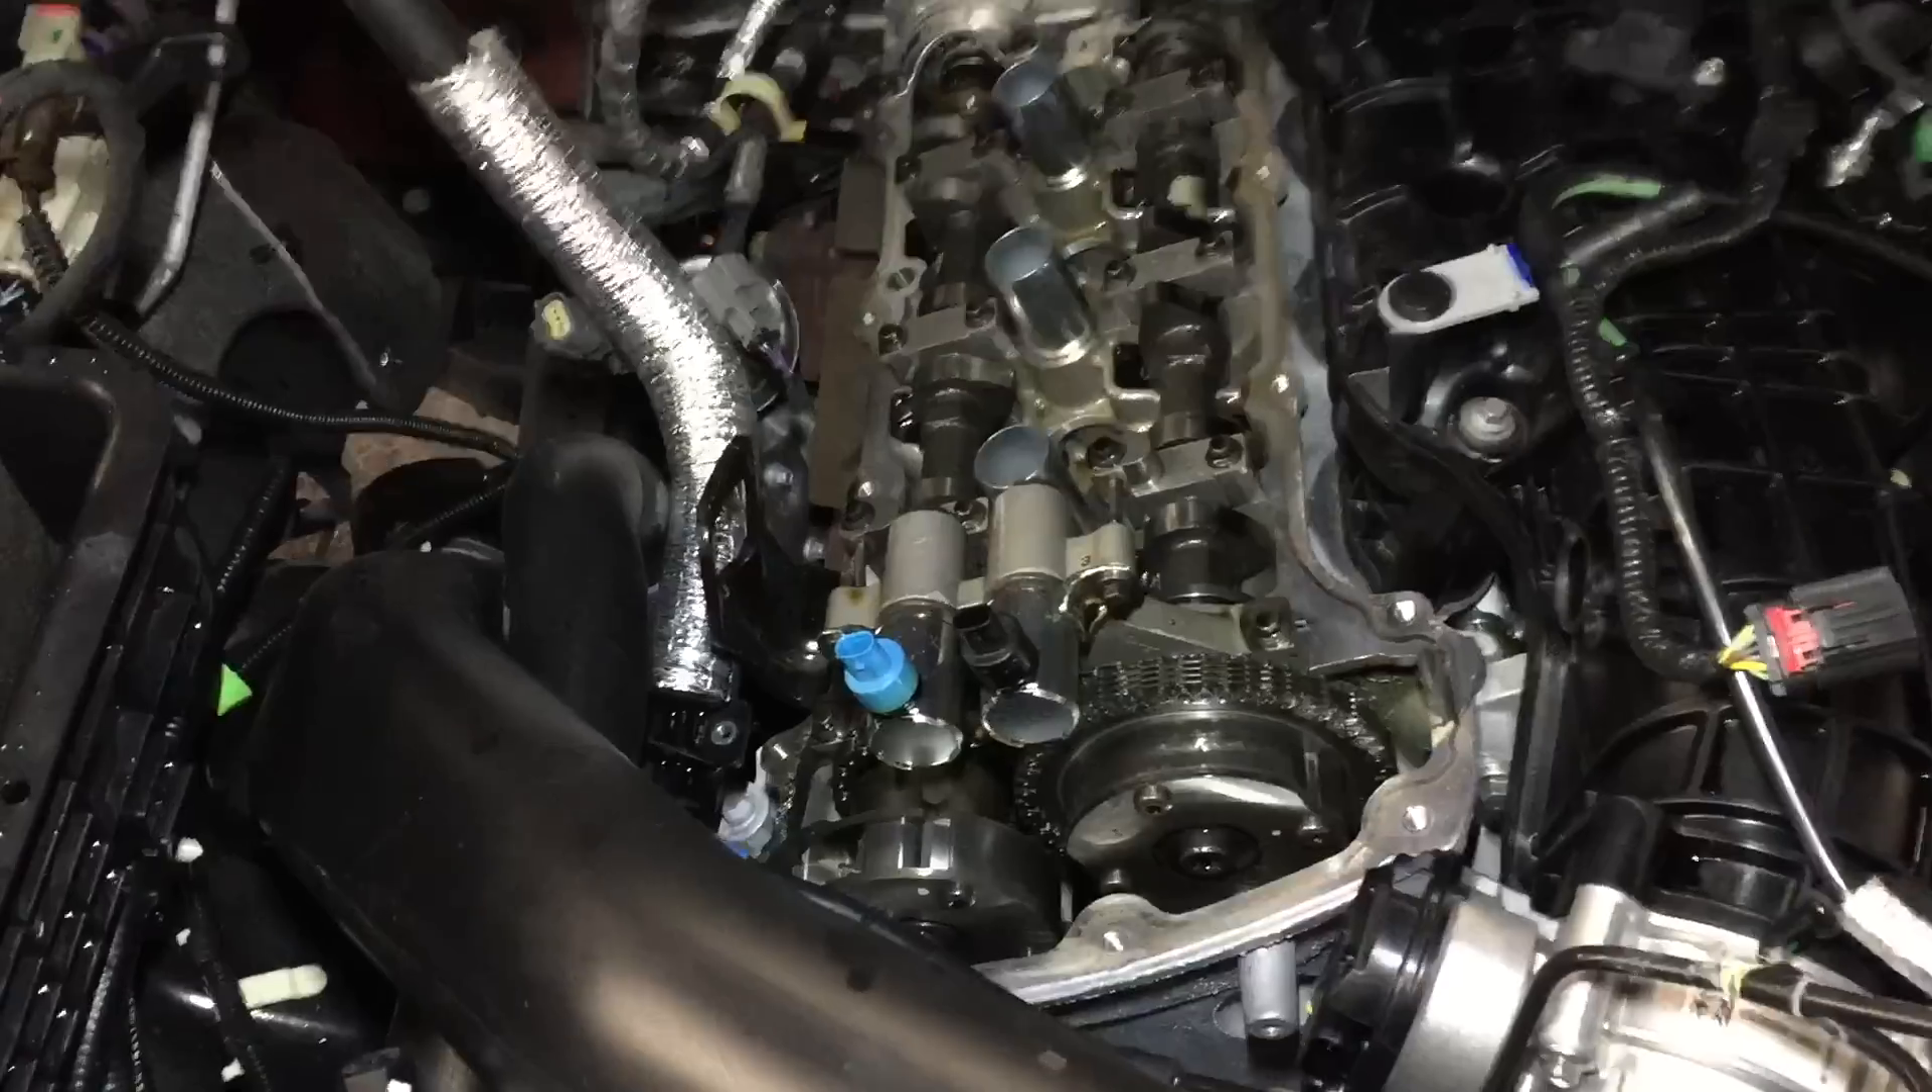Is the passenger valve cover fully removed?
Yes.